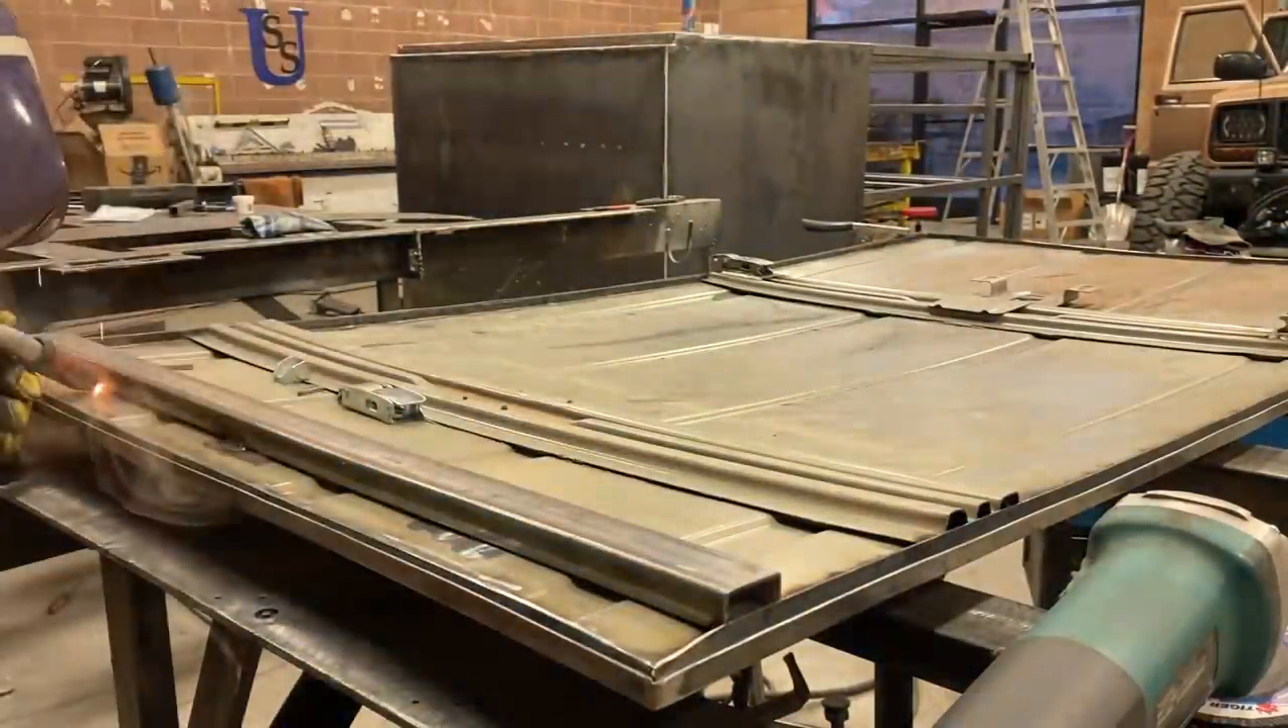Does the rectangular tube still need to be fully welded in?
Yes.